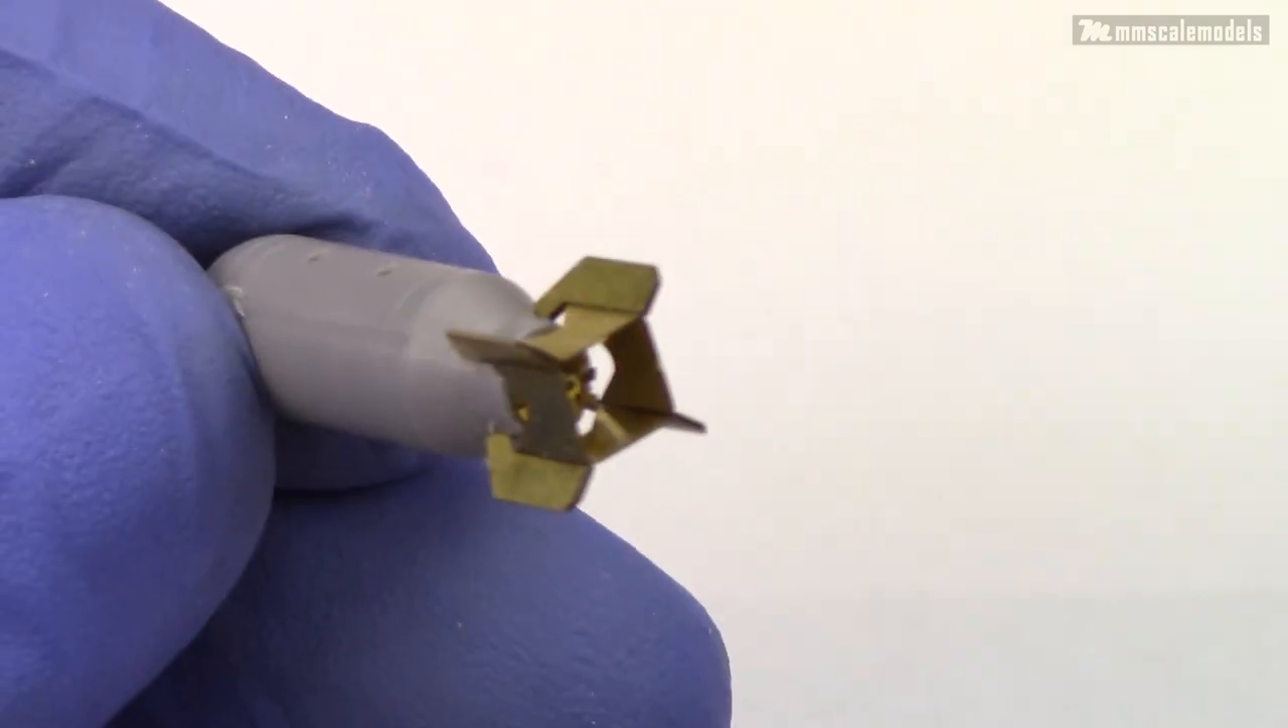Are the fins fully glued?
Yes.